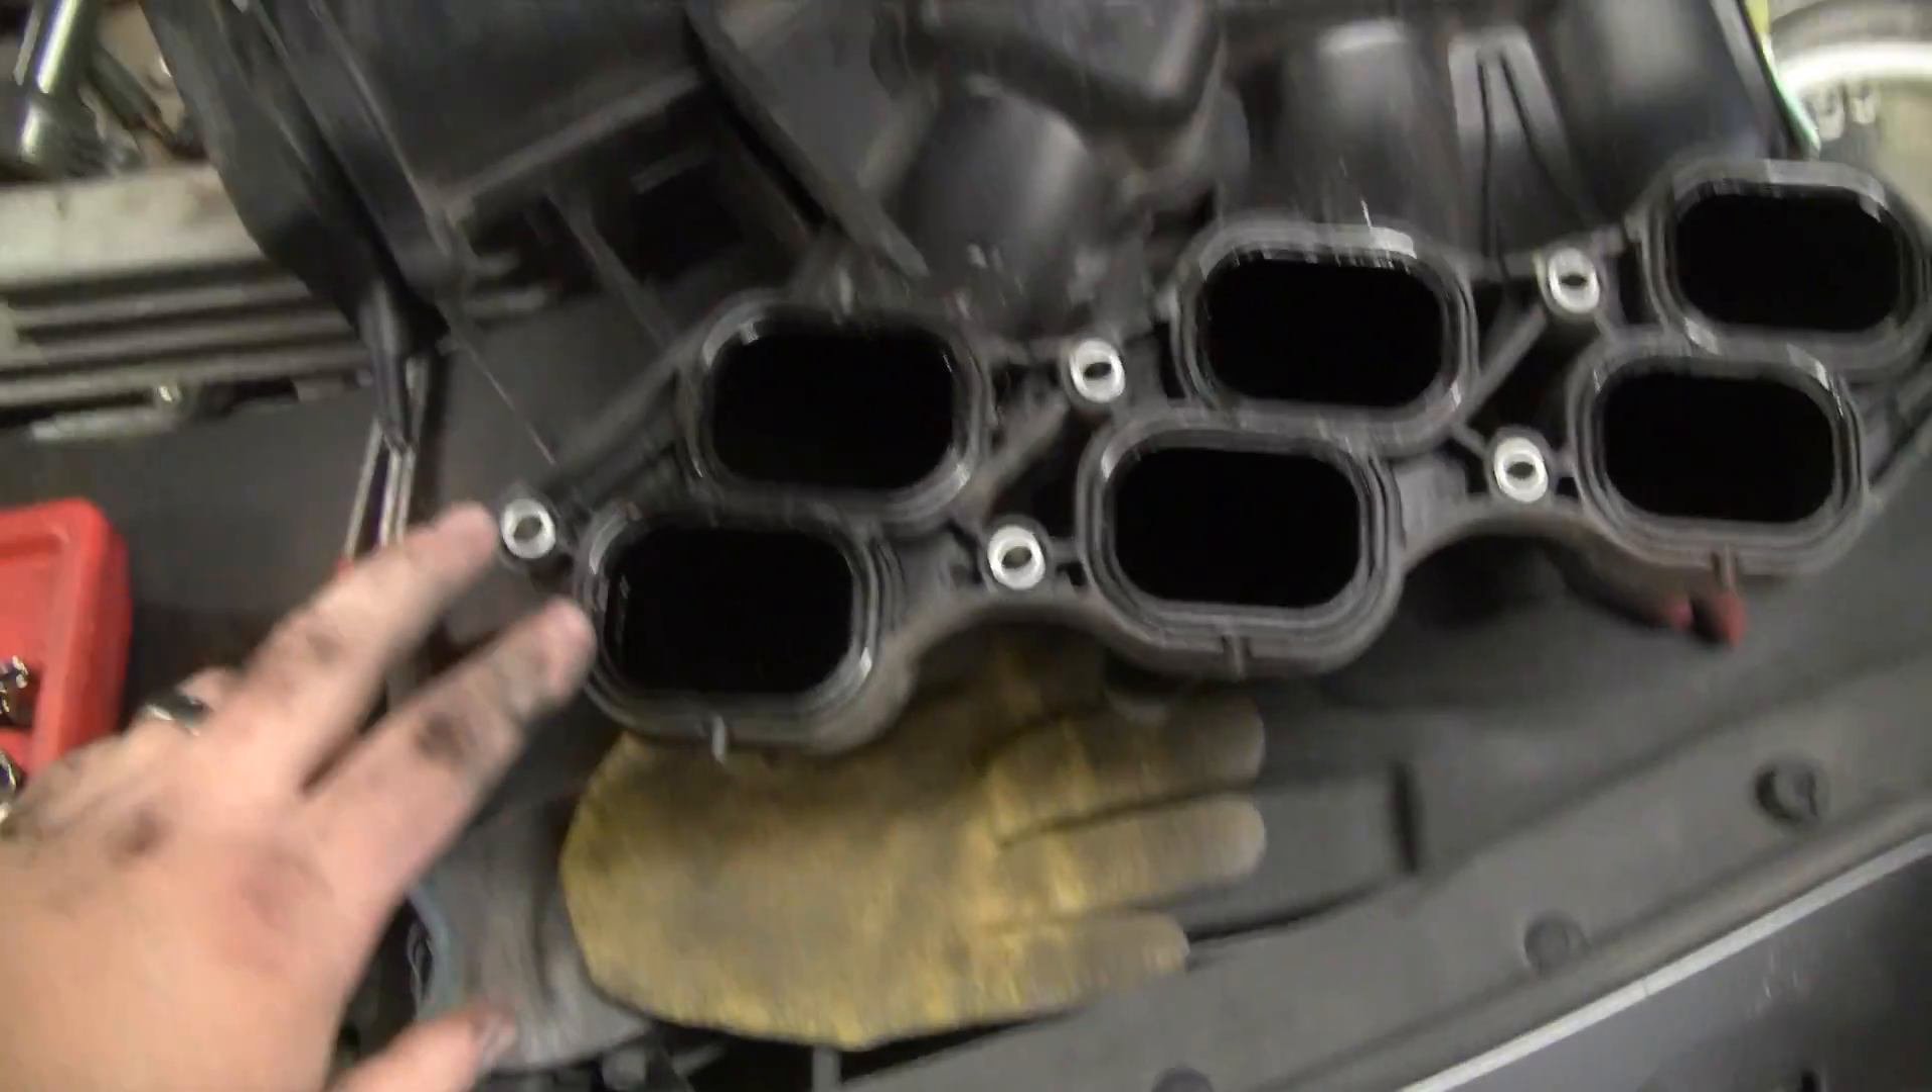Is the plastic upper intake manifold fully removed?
Yes.